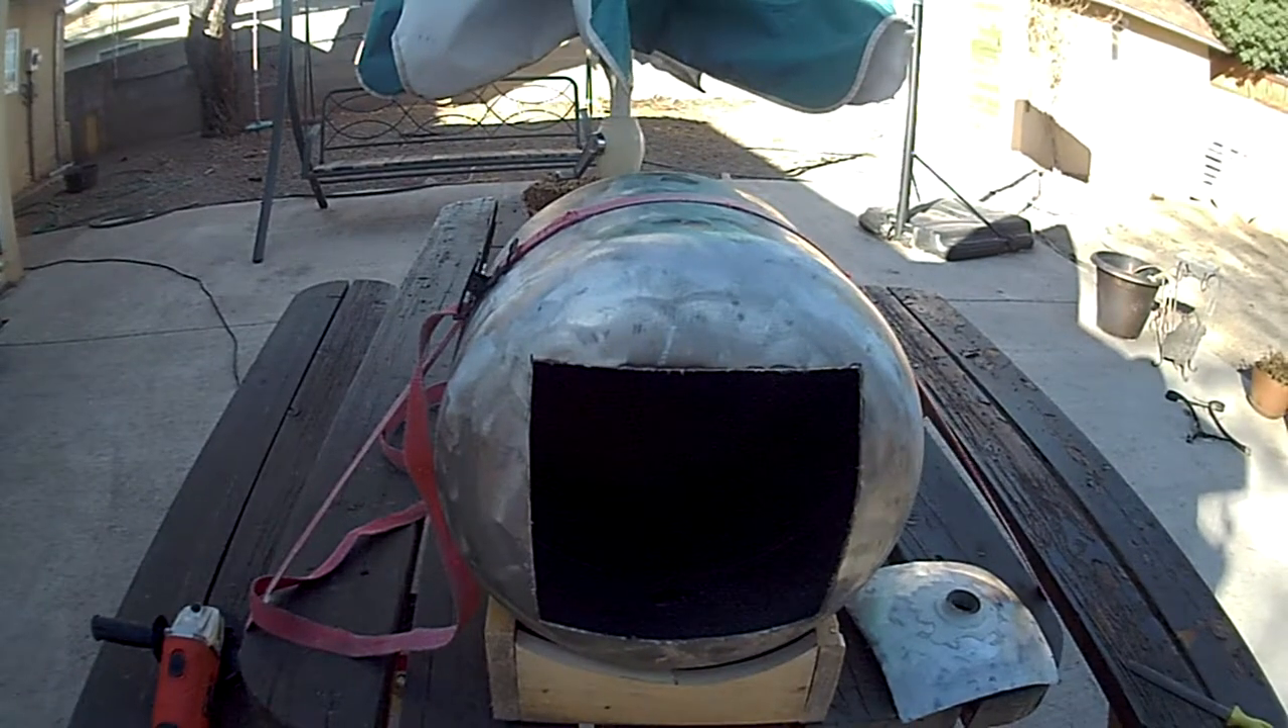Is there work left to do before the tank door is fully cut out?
No.